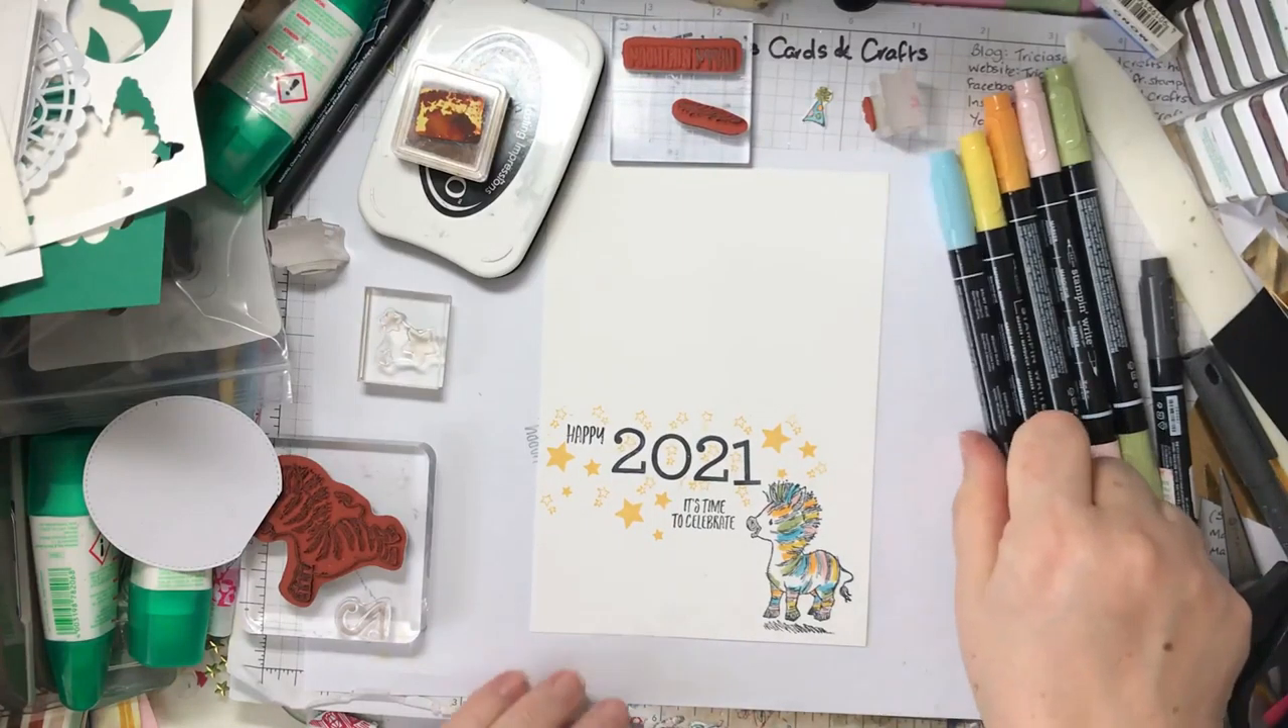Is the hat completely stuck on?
No.